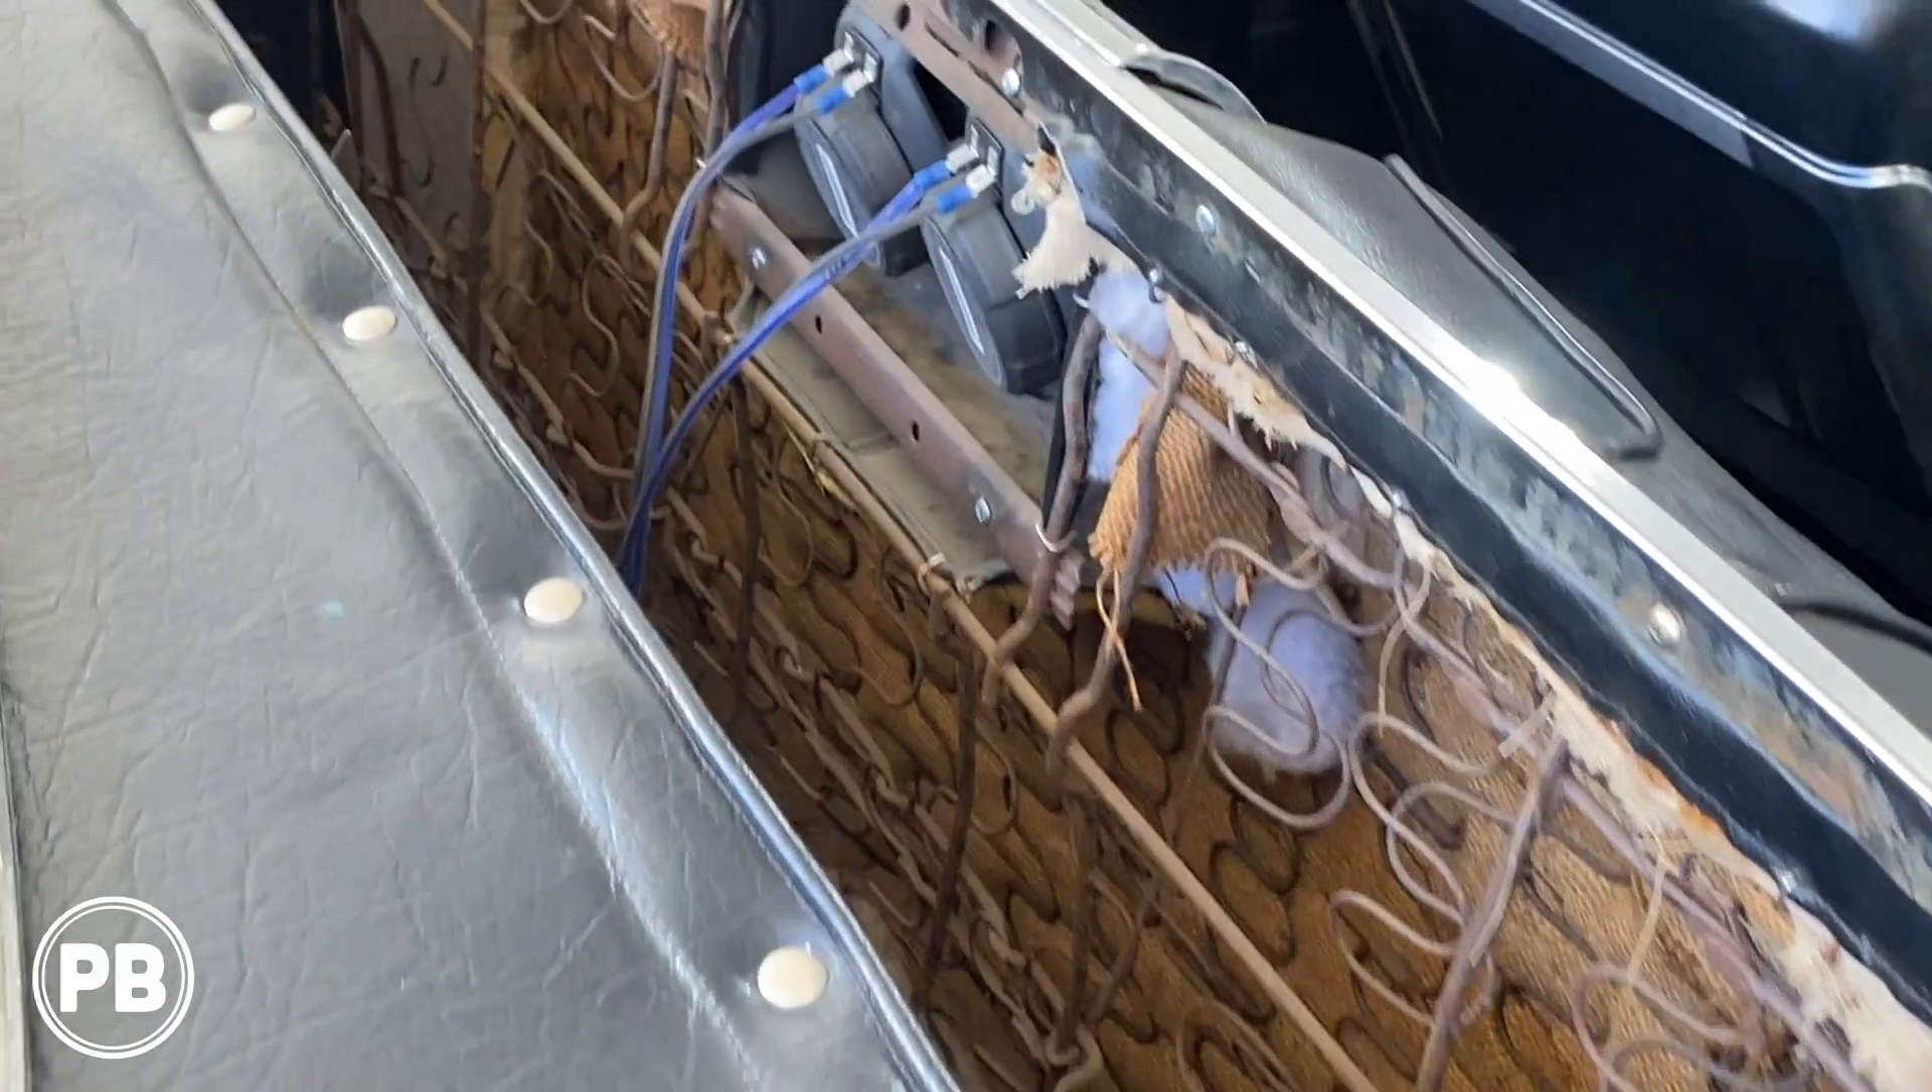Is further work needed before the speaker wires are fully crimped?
No.